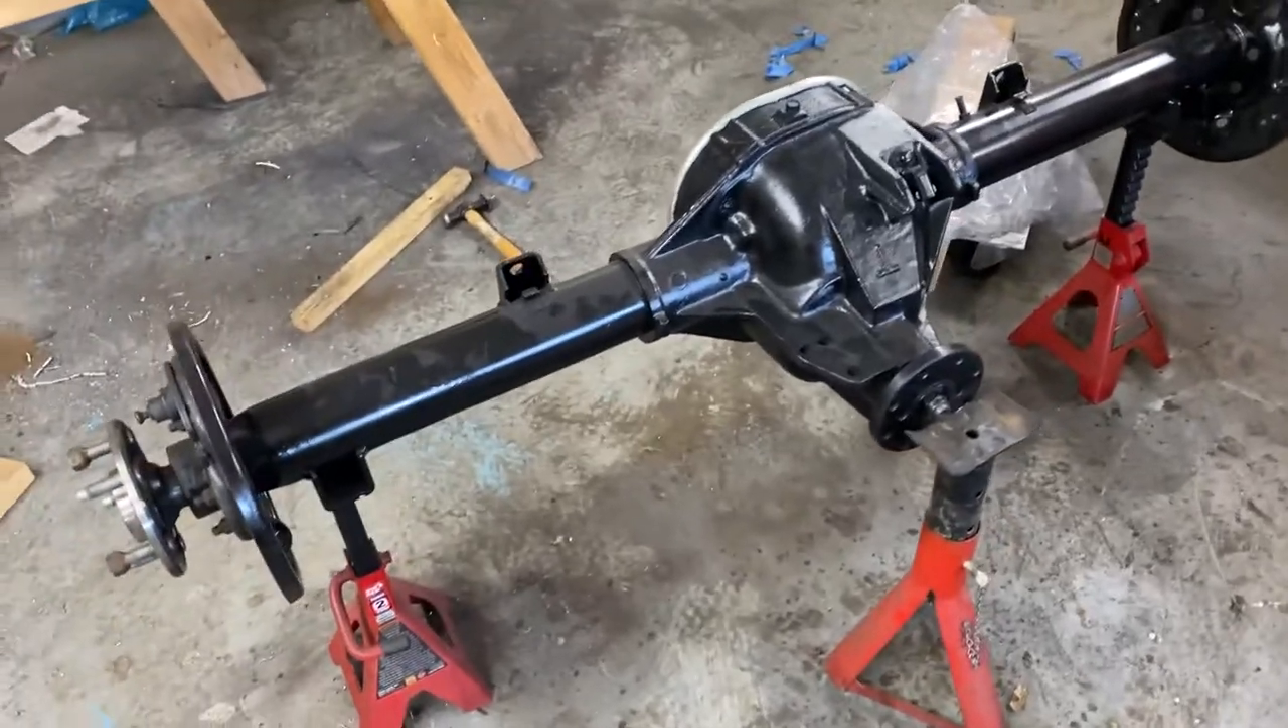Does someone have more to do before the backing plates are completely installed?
No.